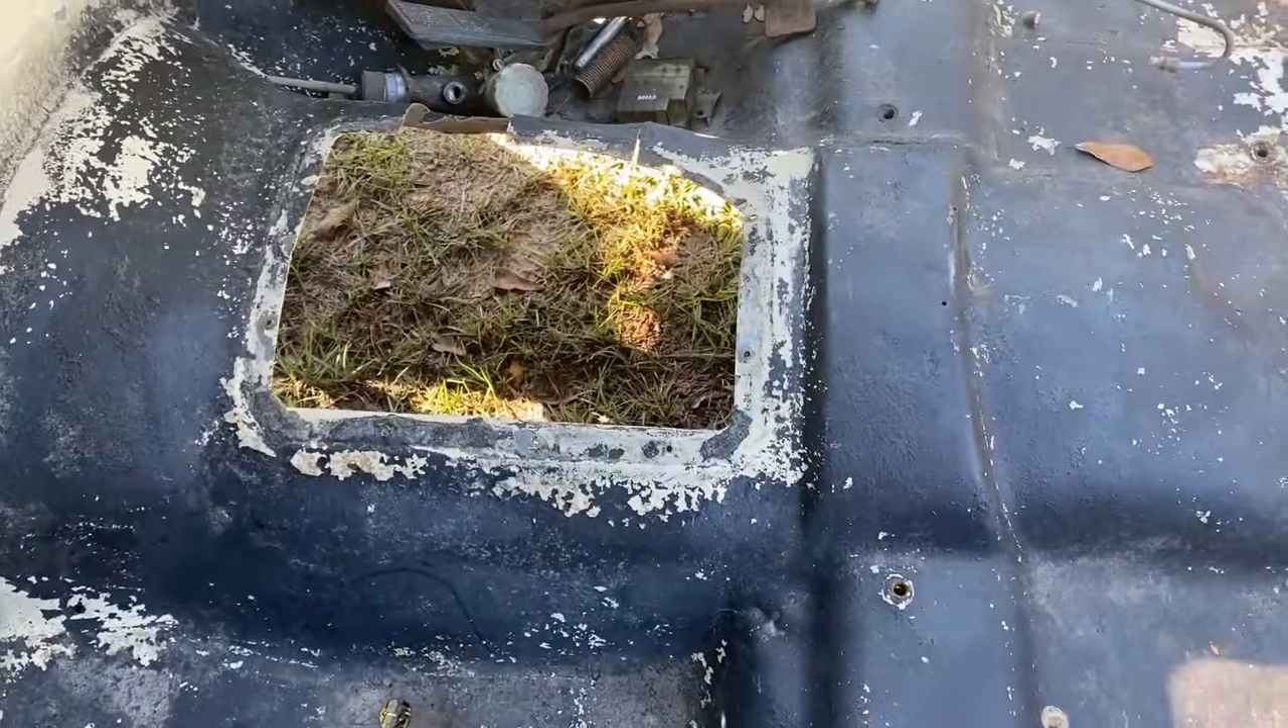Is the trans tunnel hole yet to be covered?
Yes.